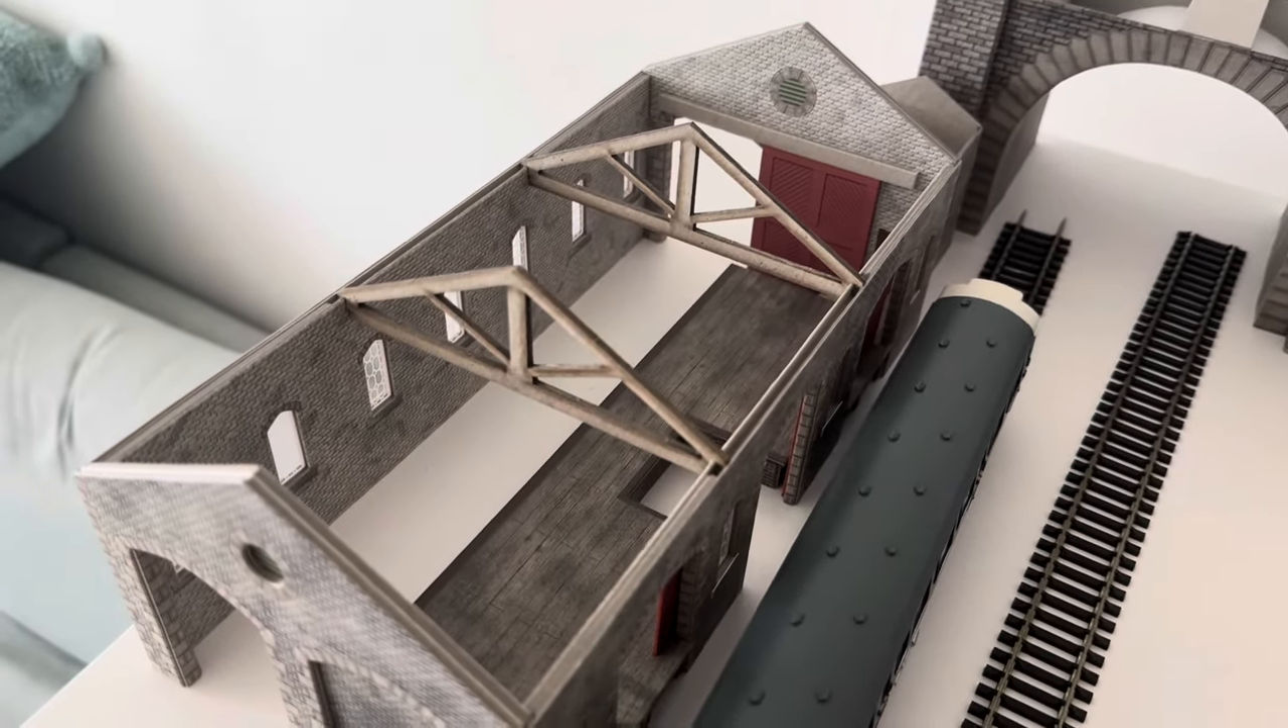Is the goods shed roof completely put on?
No.